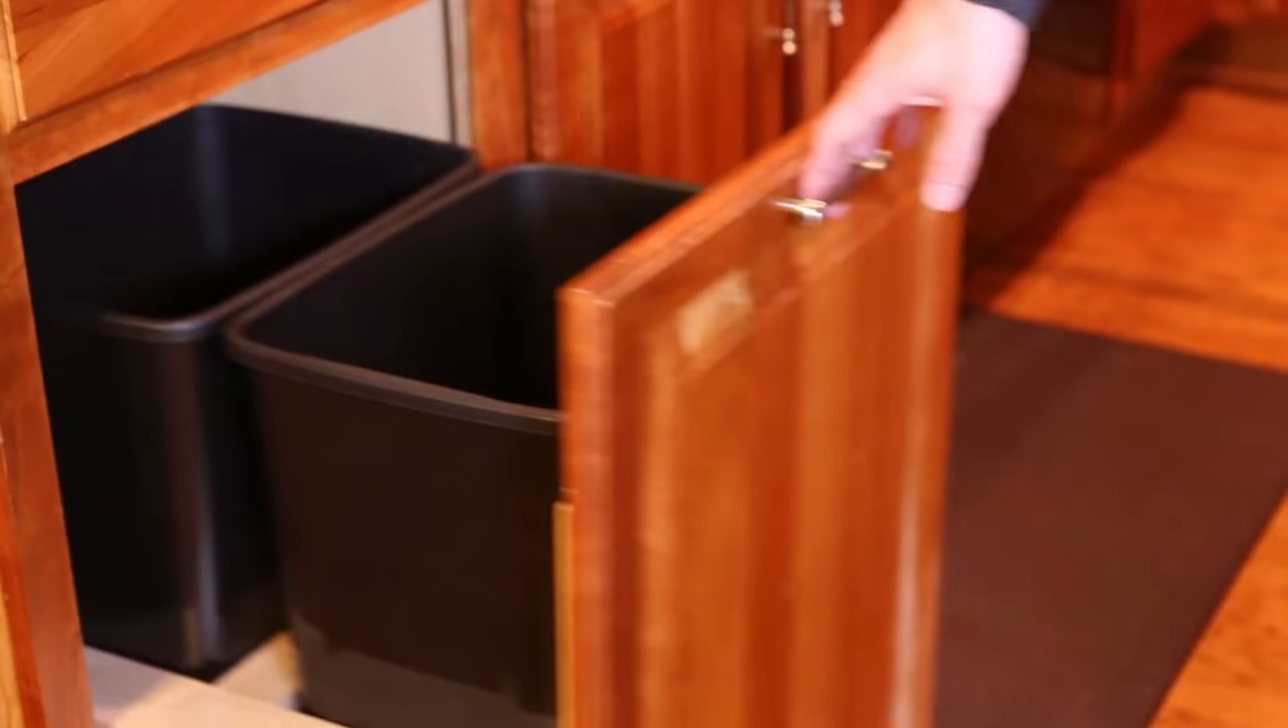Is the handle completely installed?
Yes.